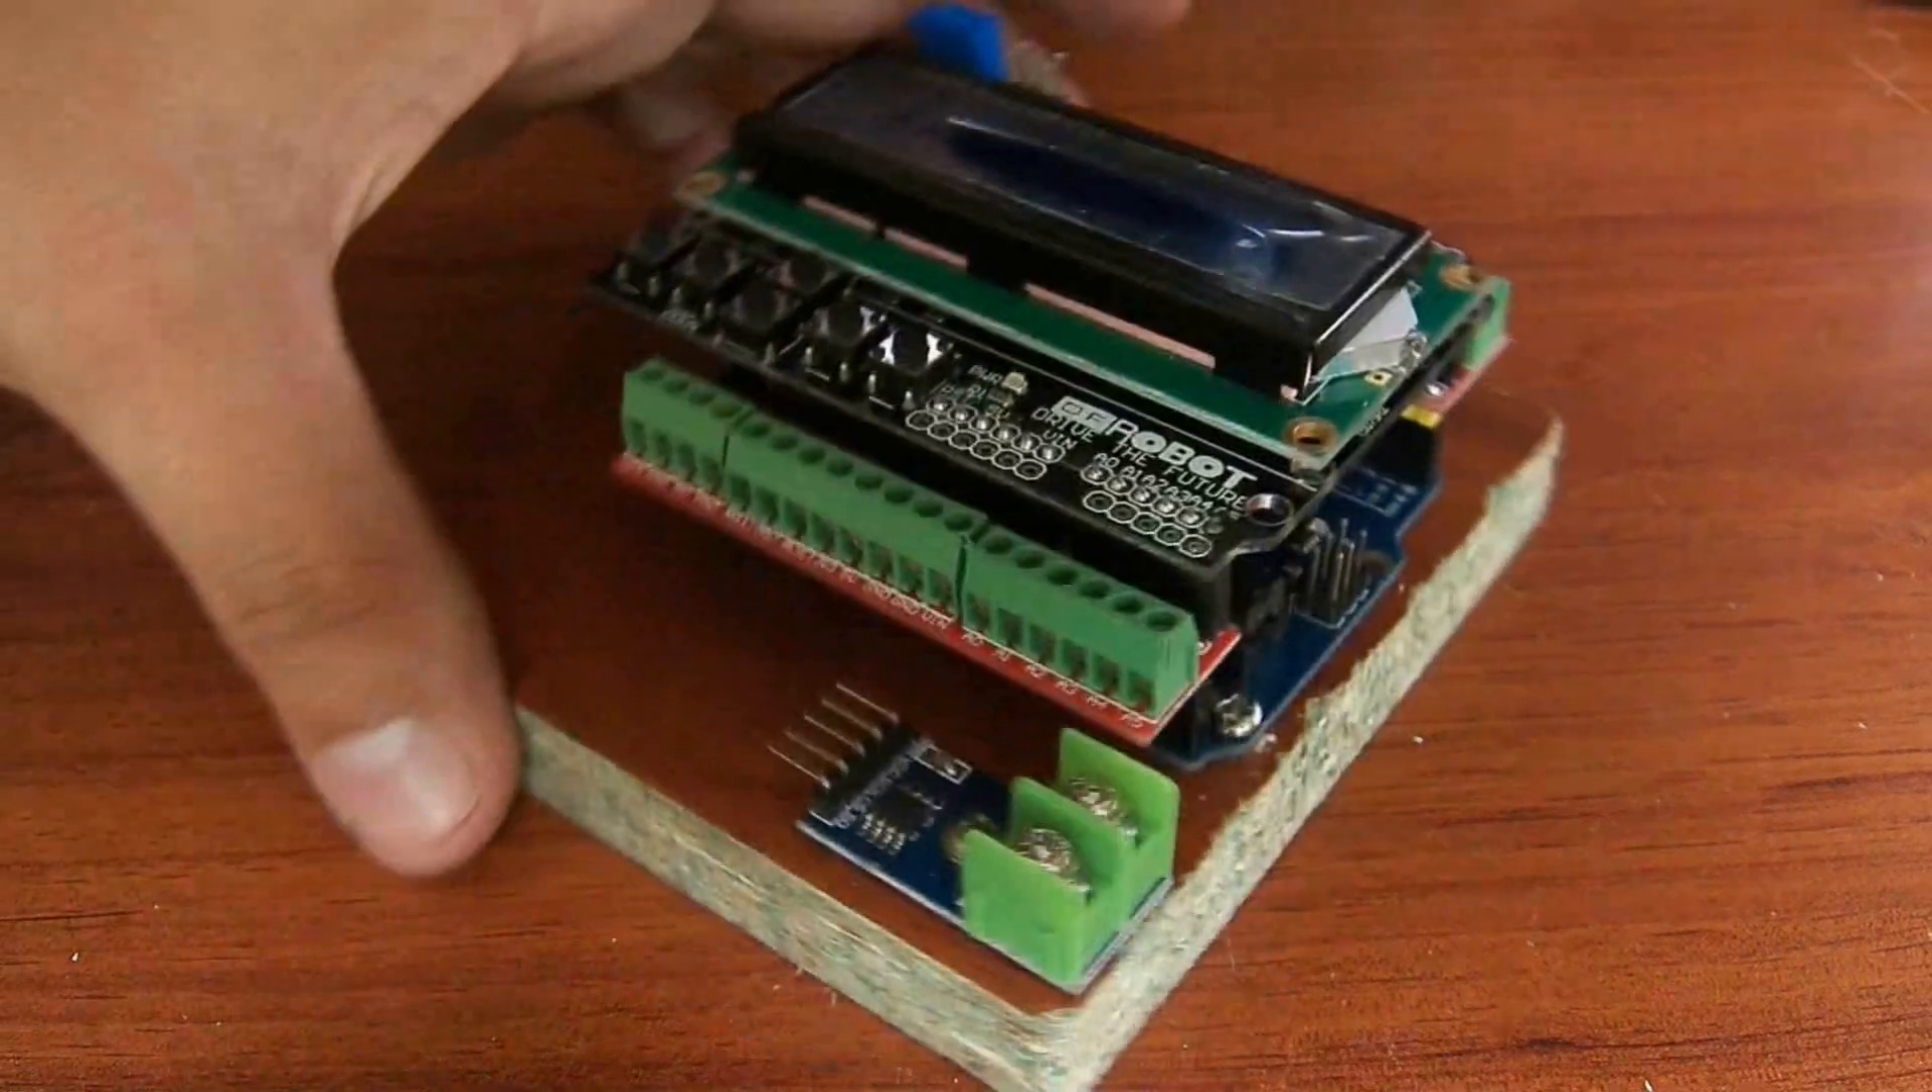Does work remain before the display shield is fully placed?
No.